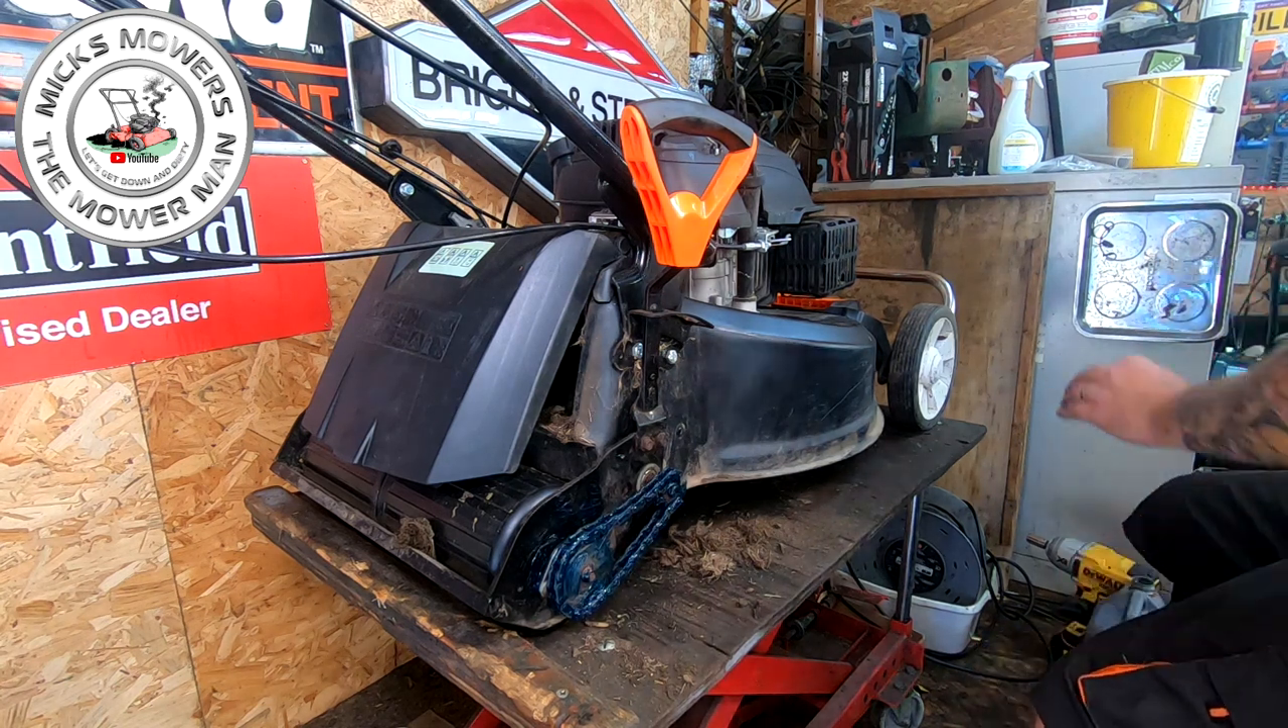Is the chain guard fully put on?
No.